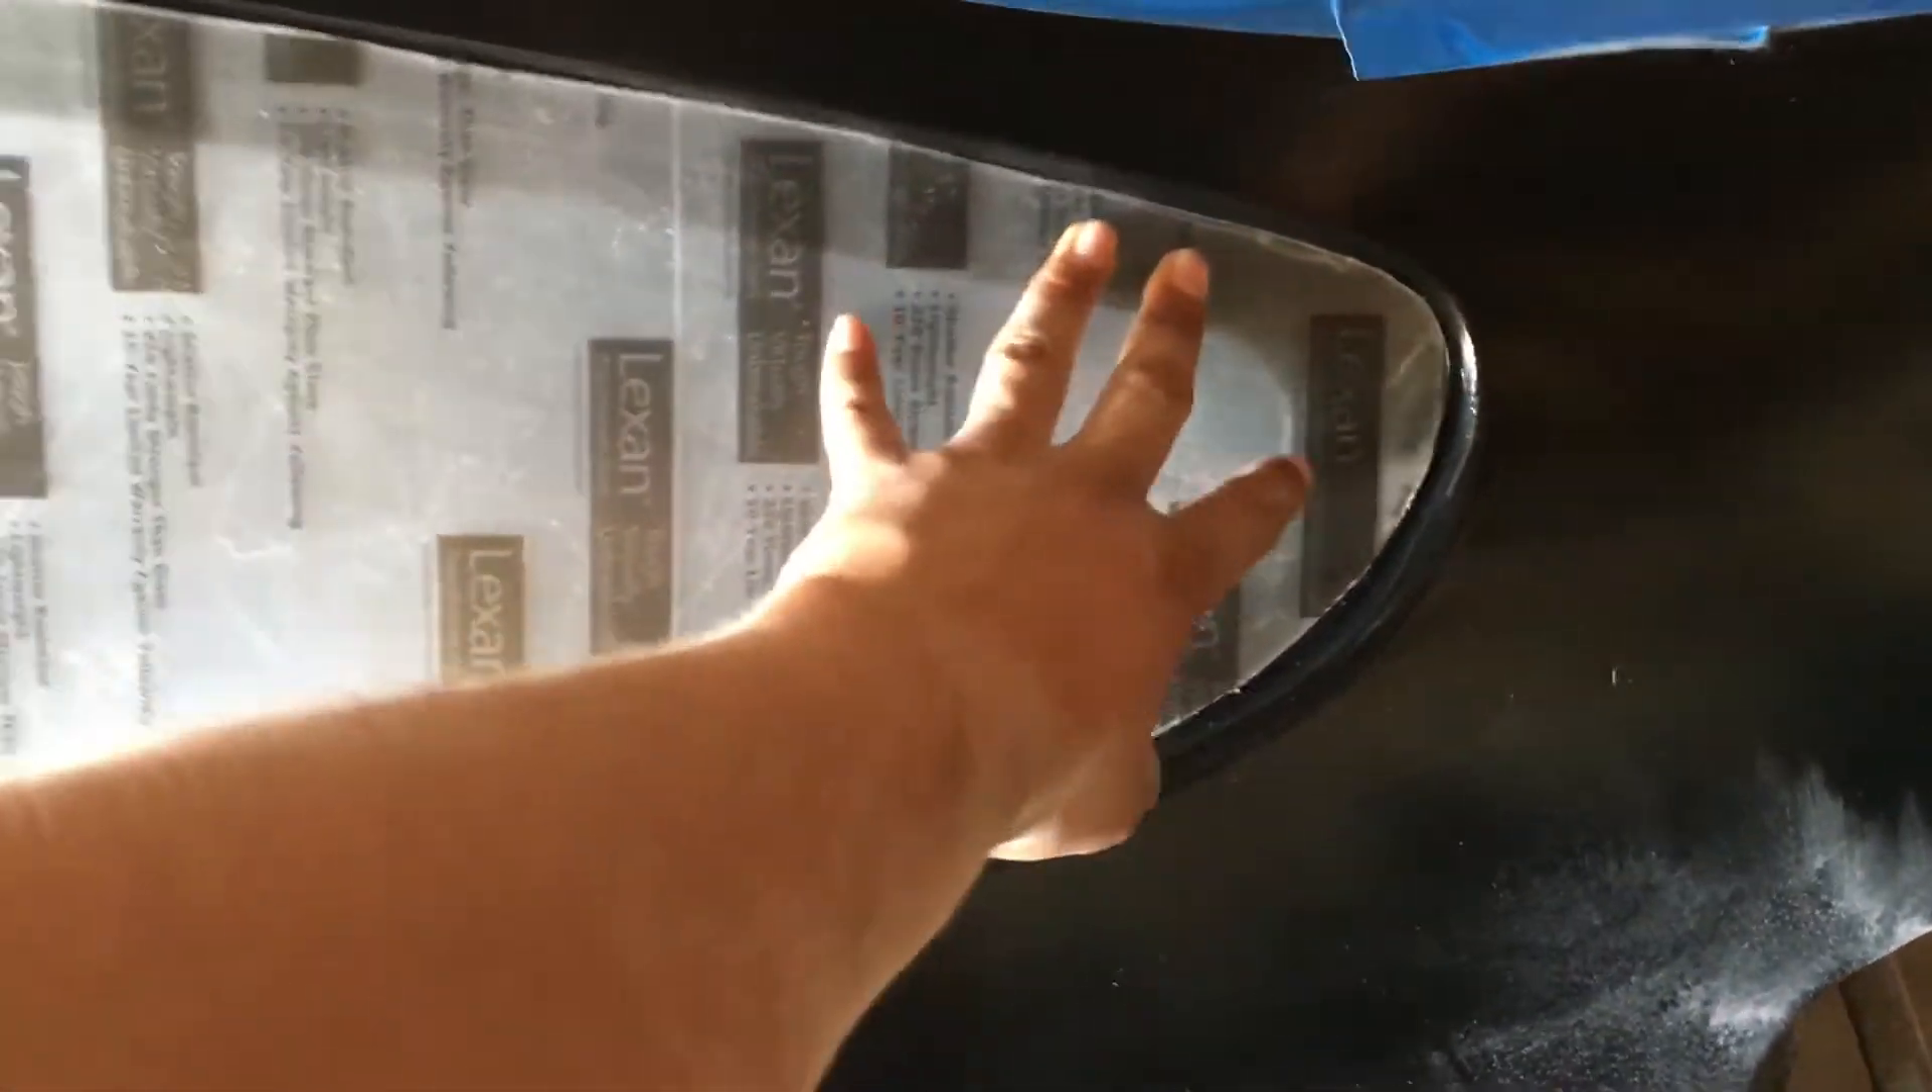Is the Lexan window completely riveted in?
No.